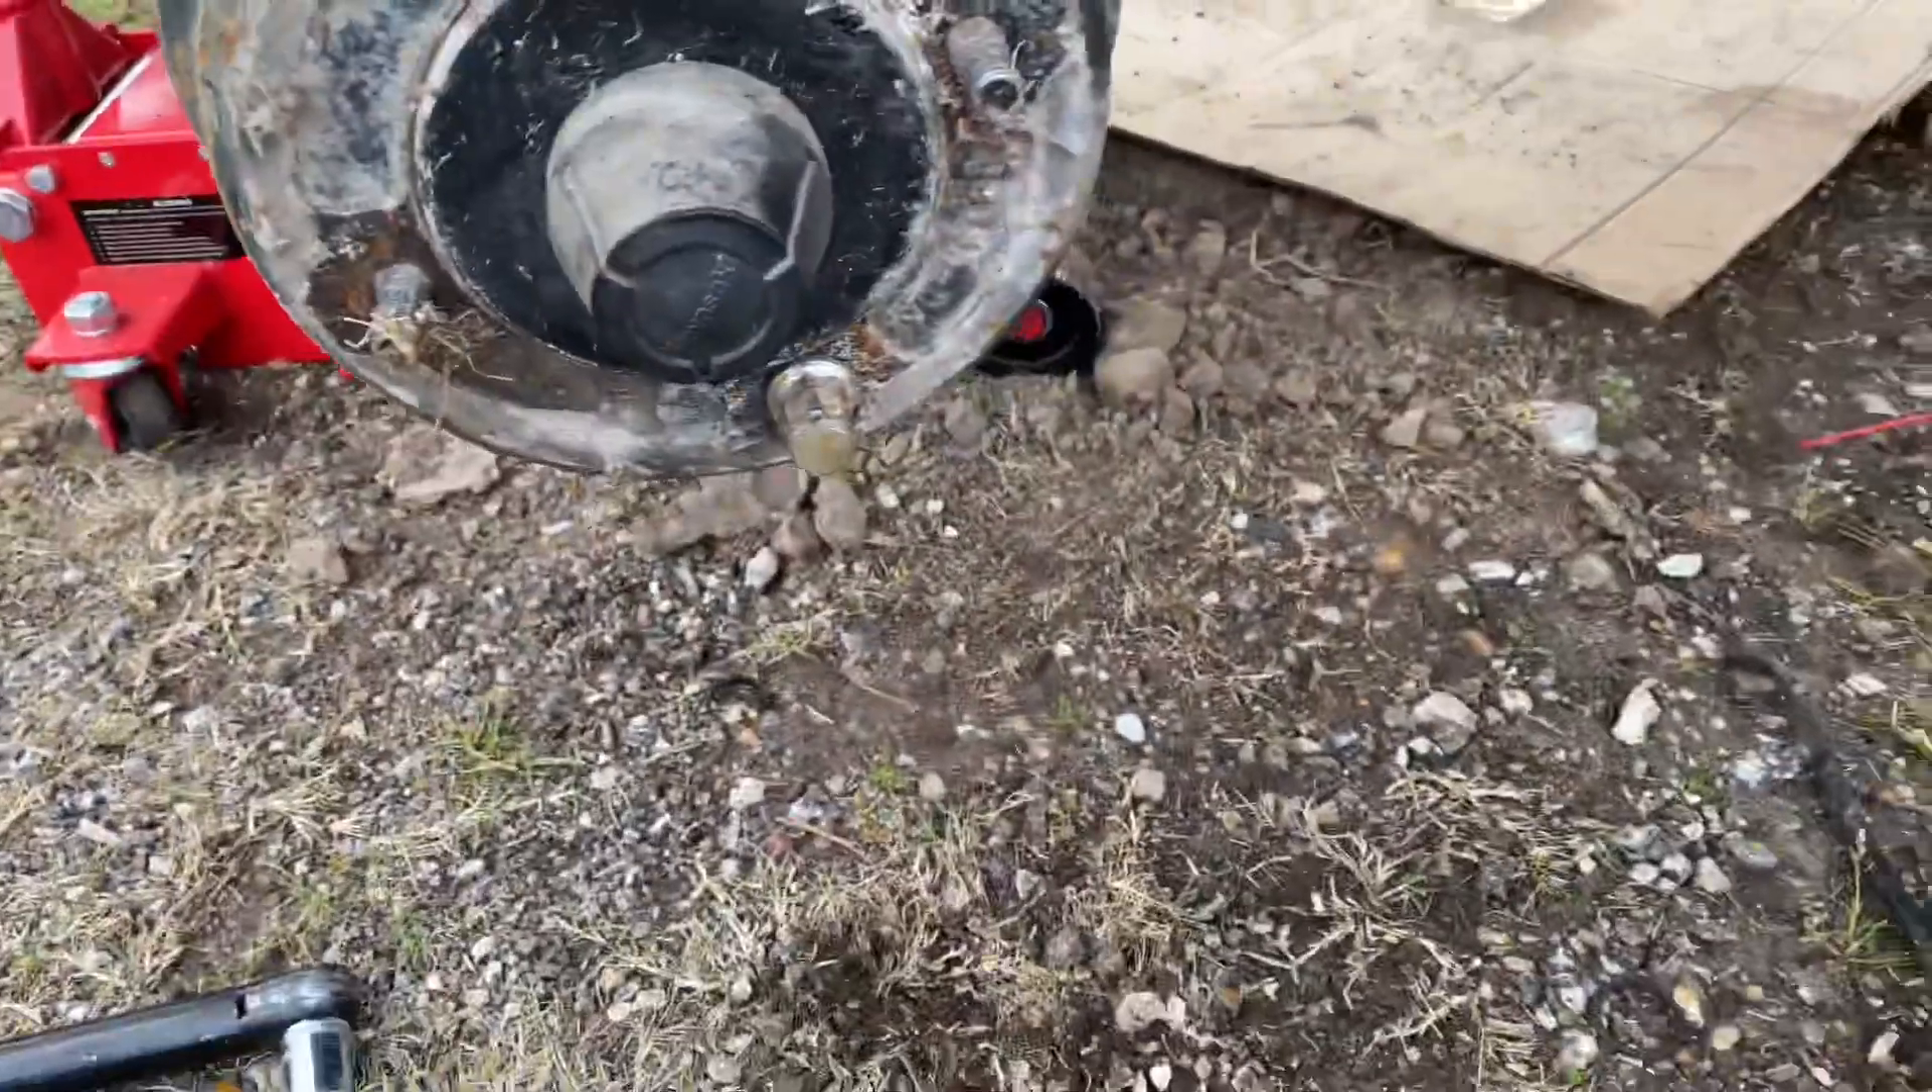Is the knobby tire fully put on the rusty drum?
No.